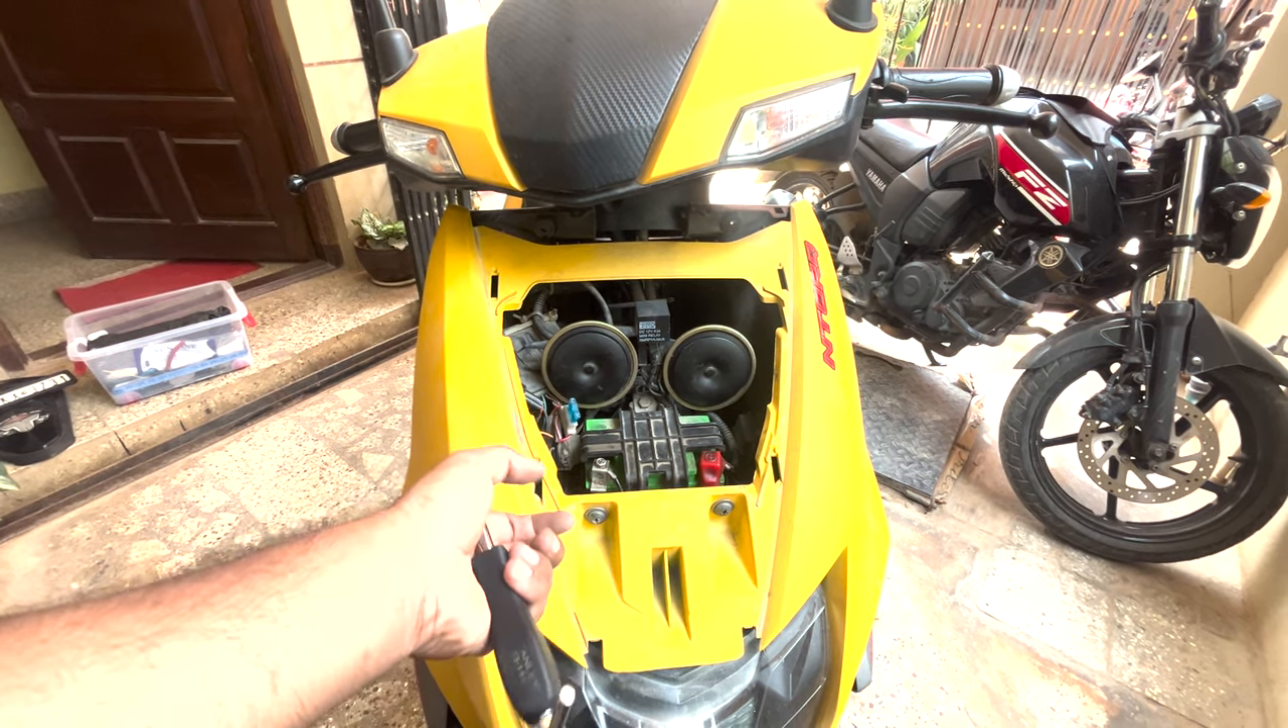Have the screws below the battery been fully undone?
No.